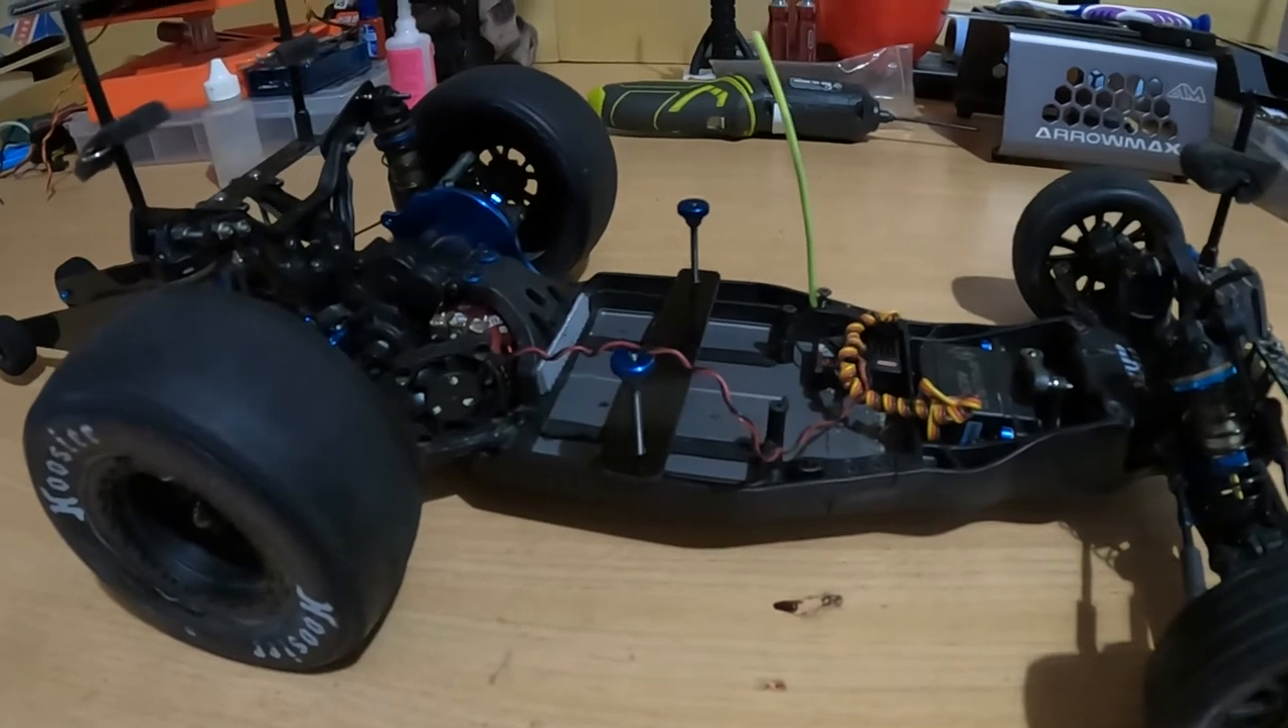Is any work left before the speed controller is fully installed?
Yes.